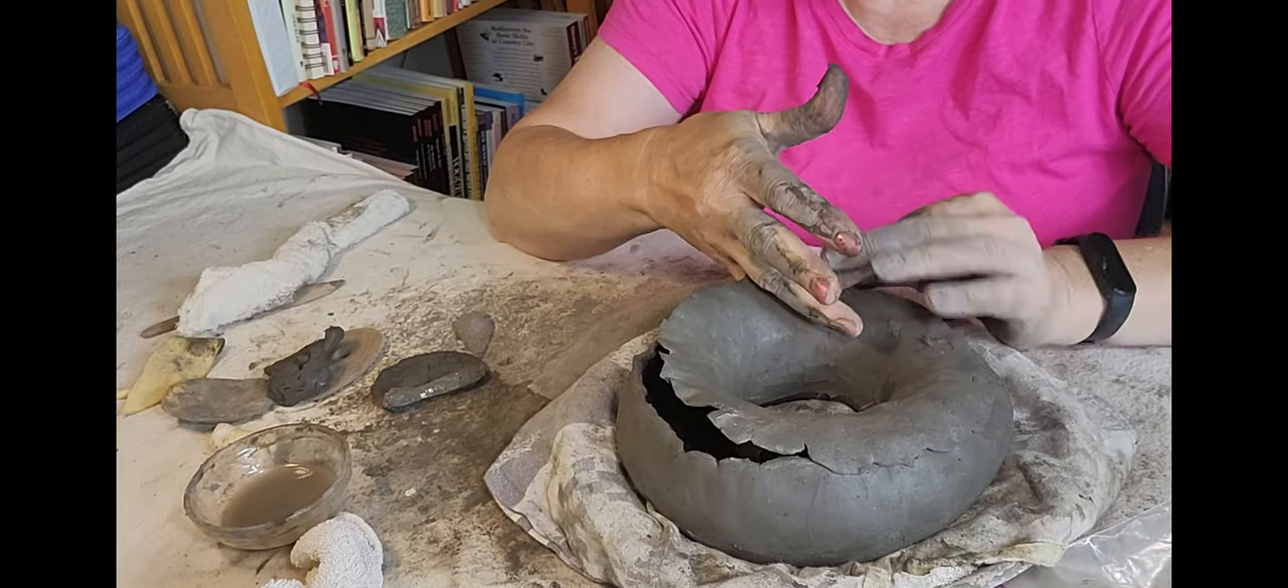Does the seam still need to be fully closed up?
Yes.